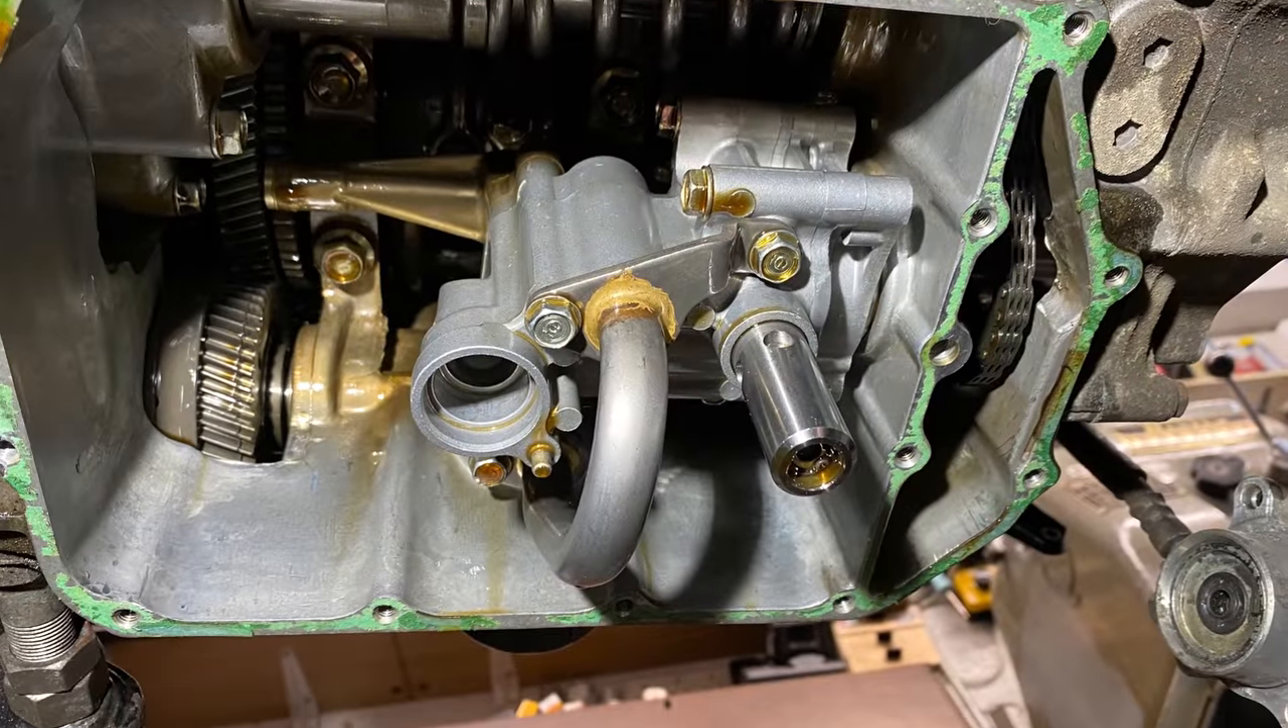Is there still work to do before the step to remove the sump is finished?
No.